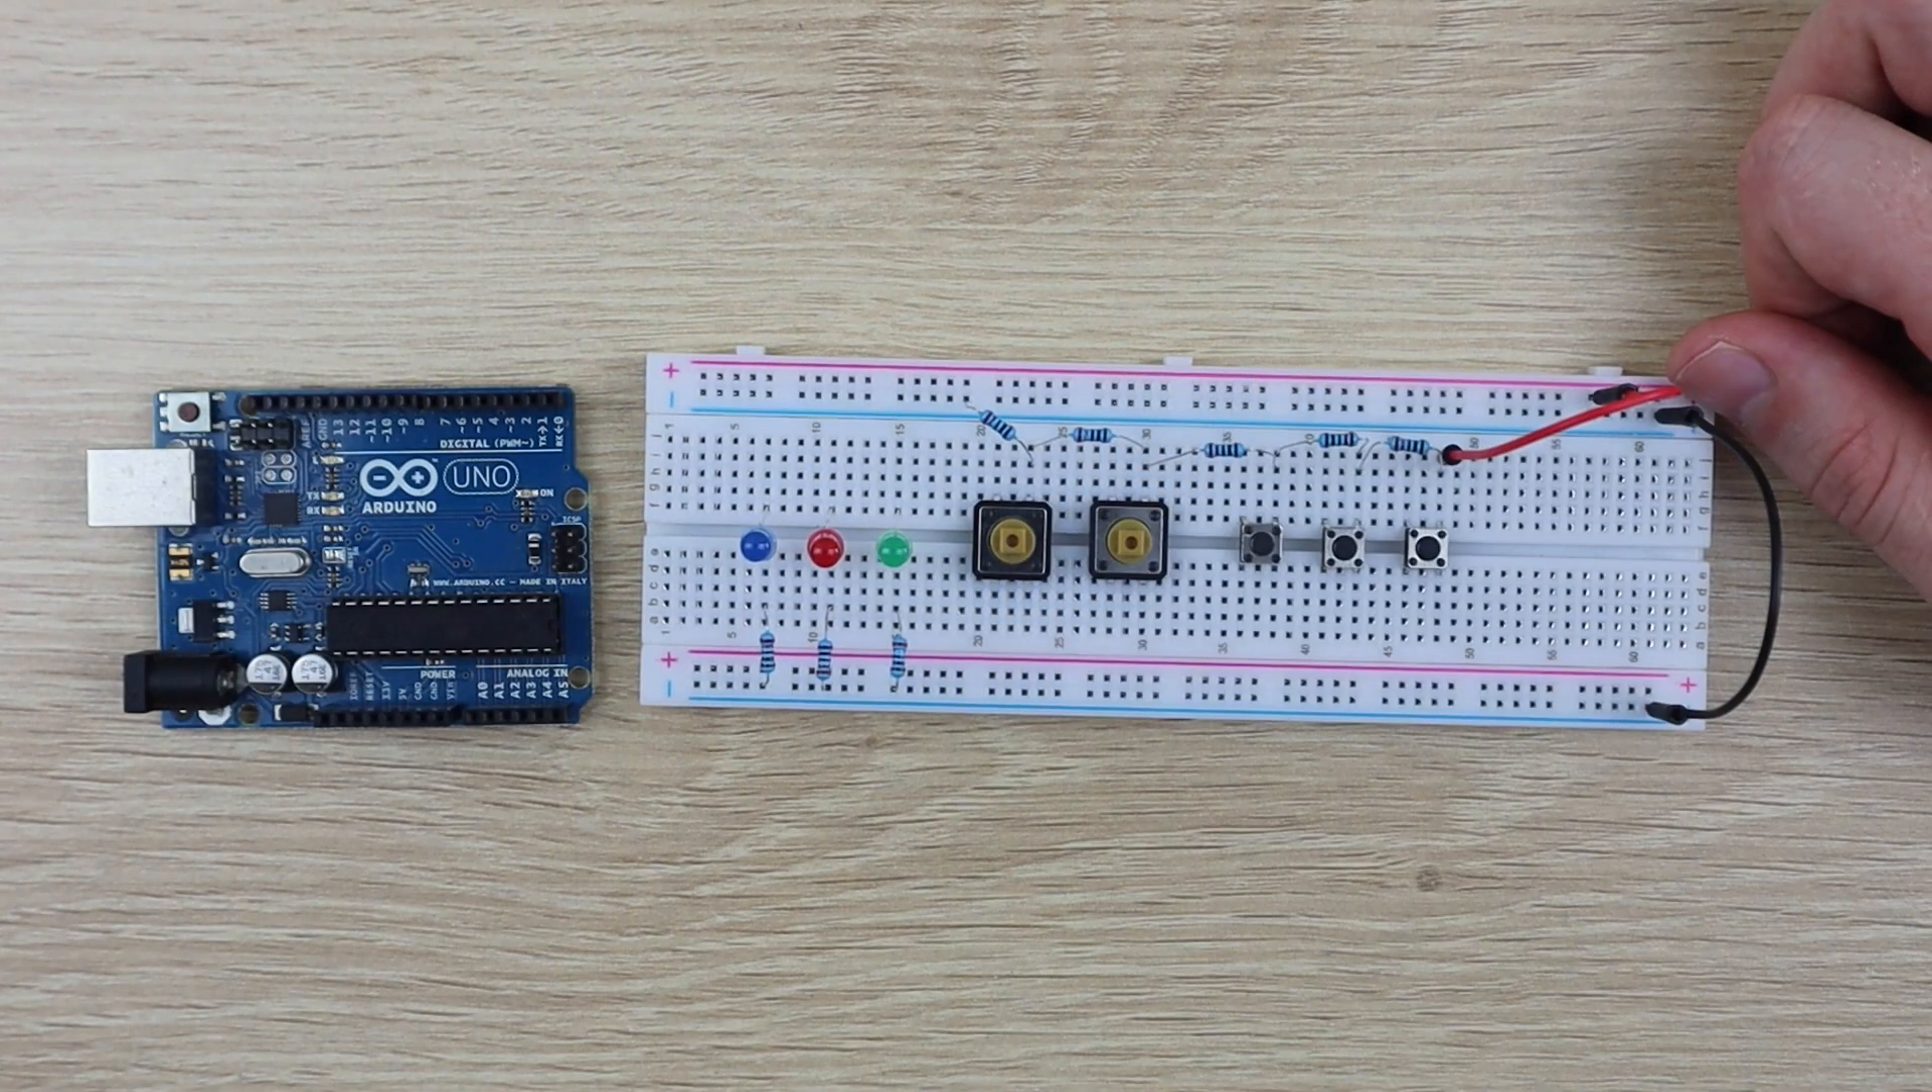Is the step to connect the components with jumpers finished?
No.